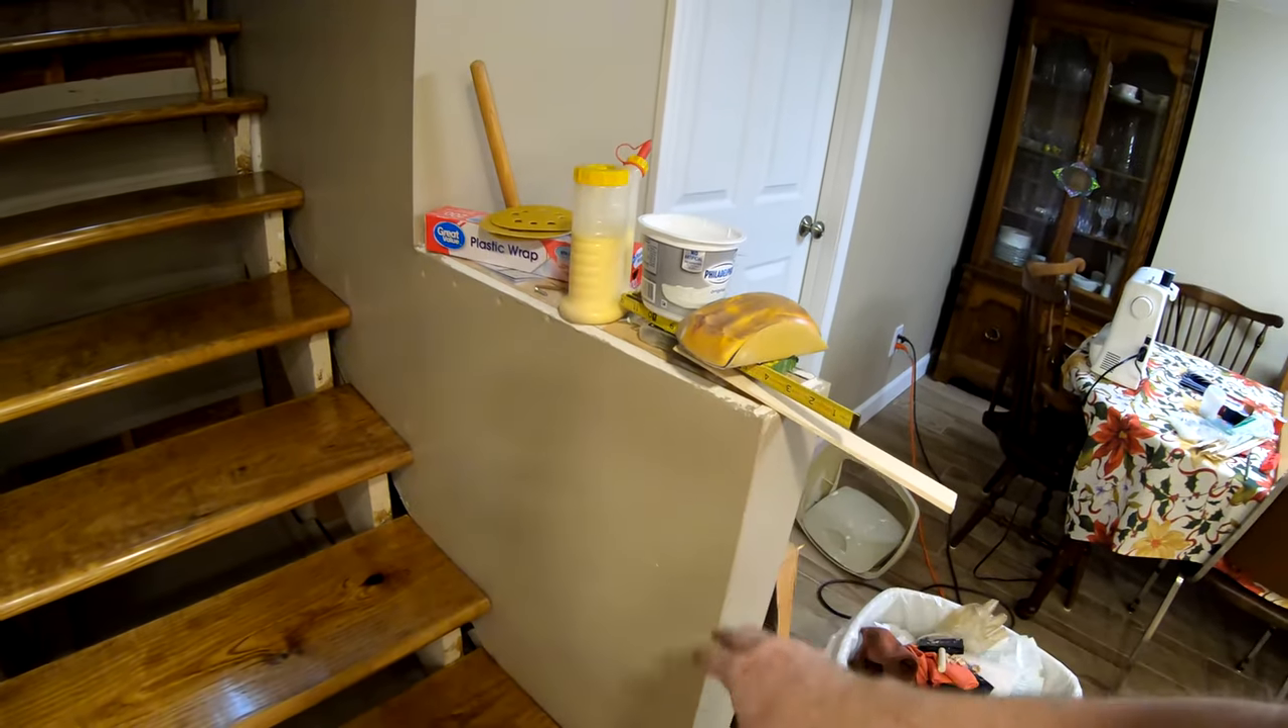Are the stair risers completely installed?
No.